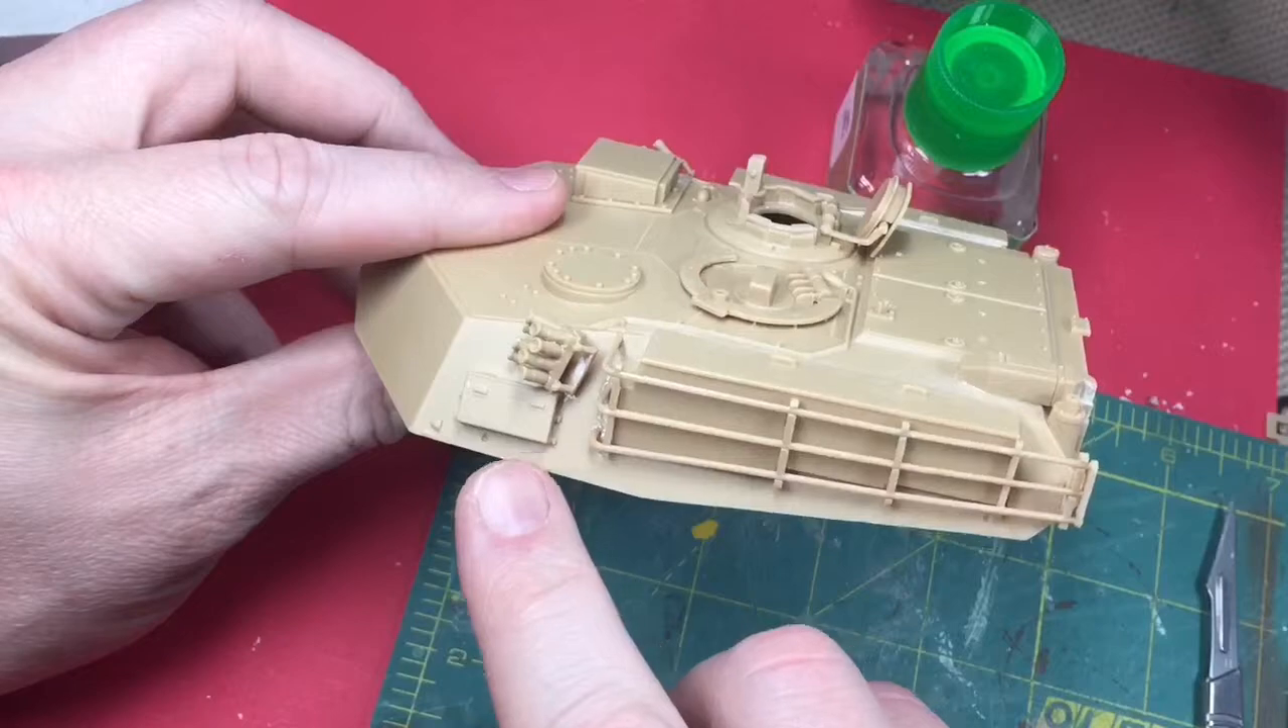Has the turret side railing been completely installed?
Yes.